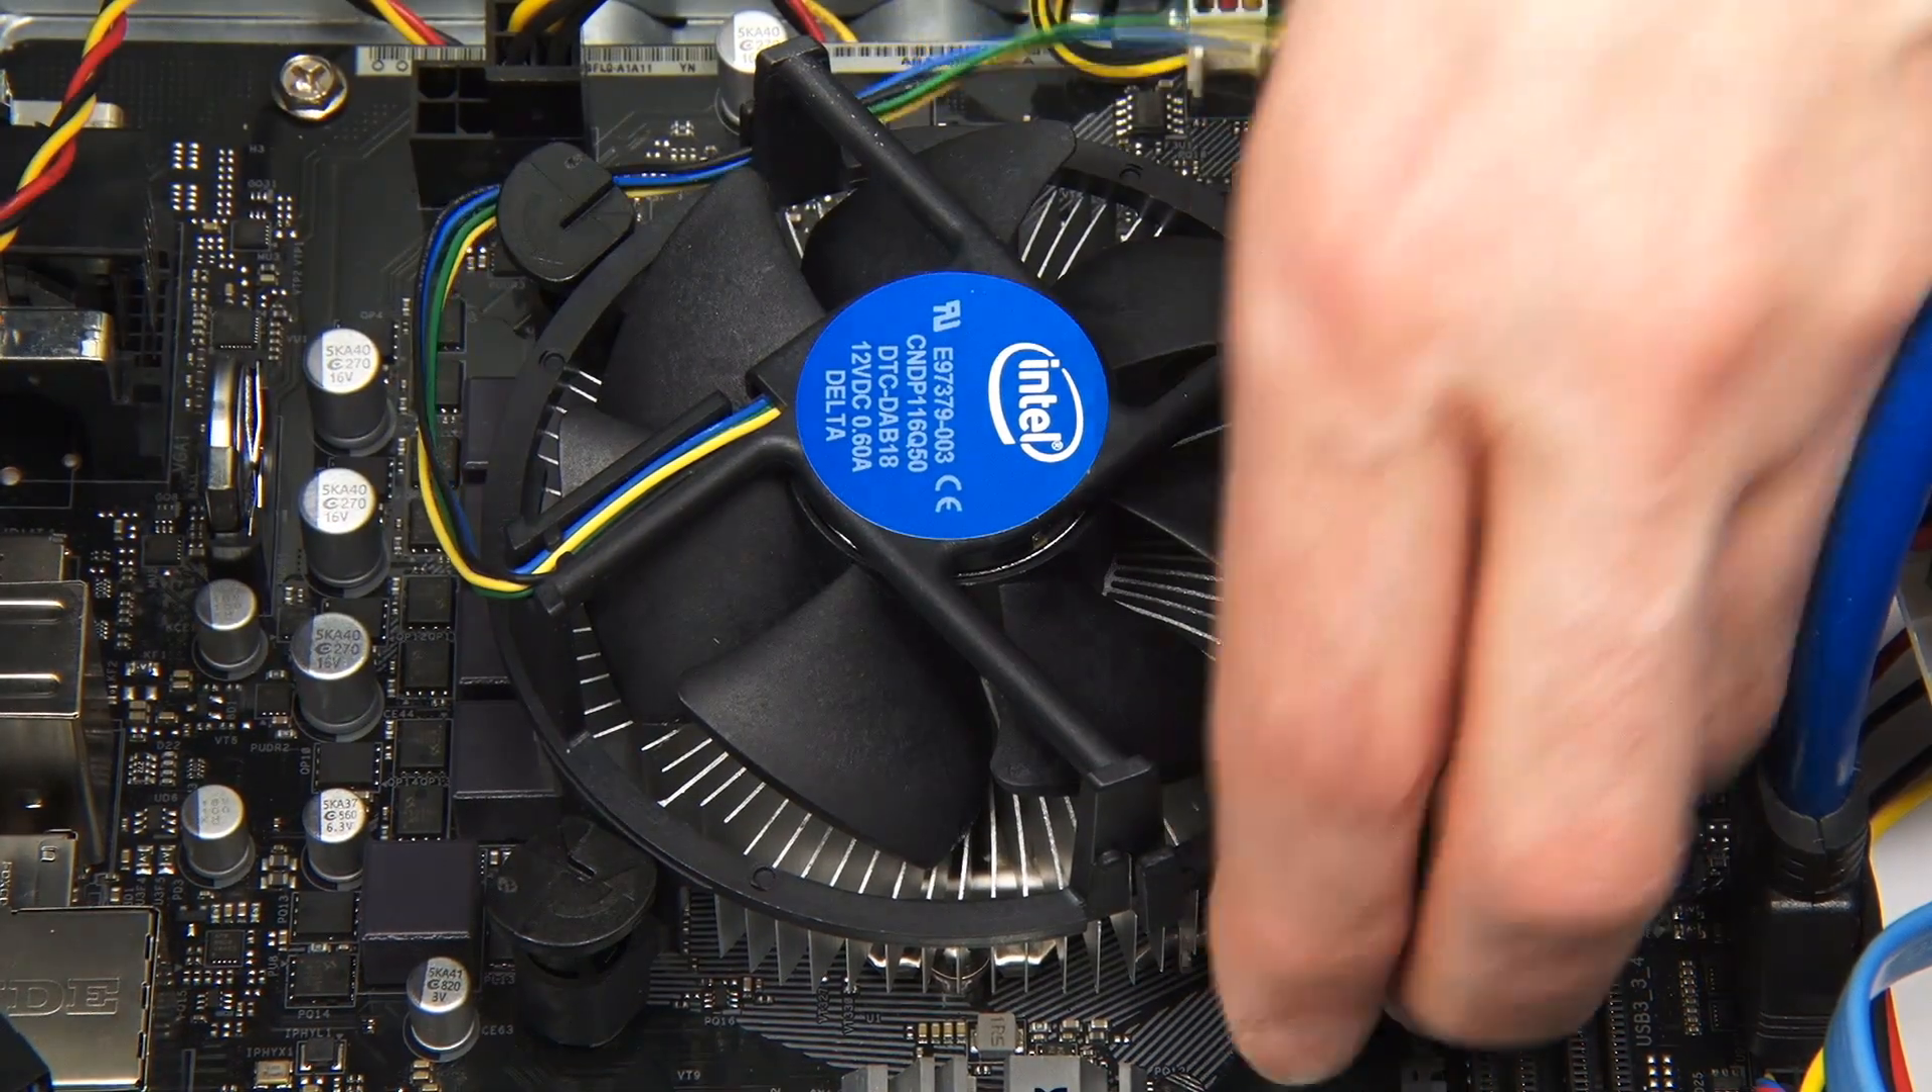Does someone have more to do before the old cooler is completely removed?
Yes.